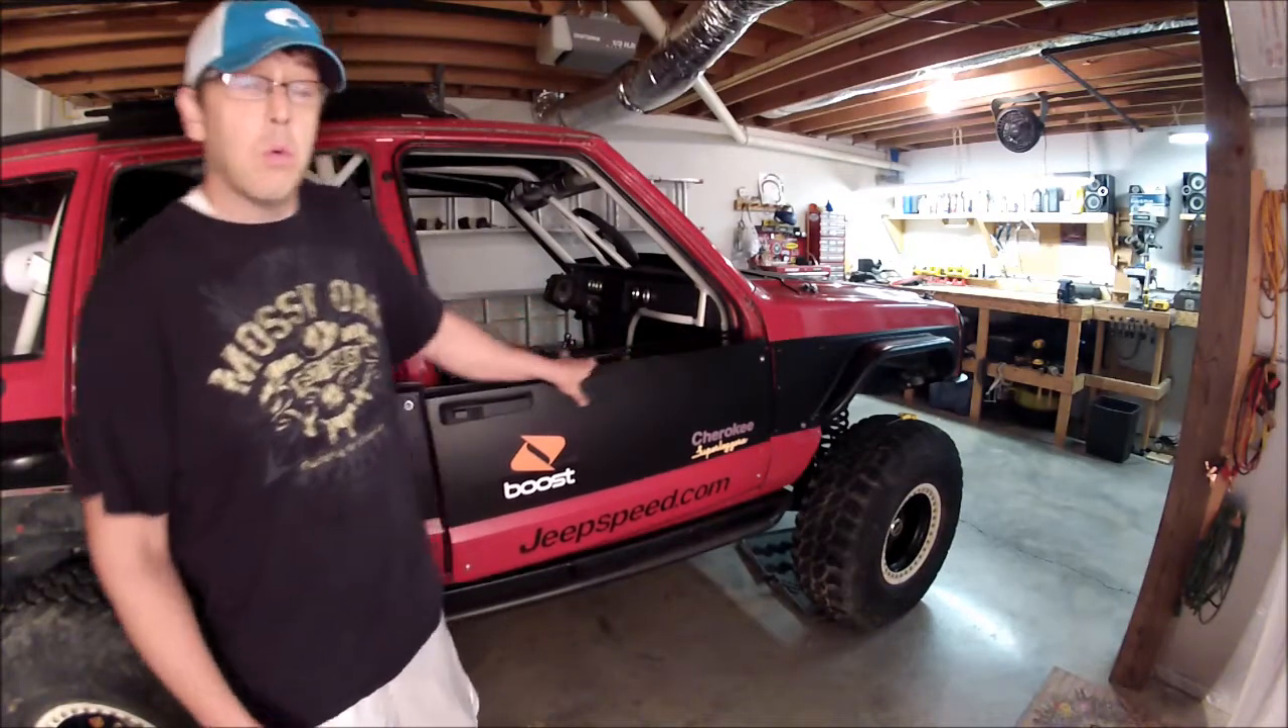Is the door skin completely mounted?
Yes.